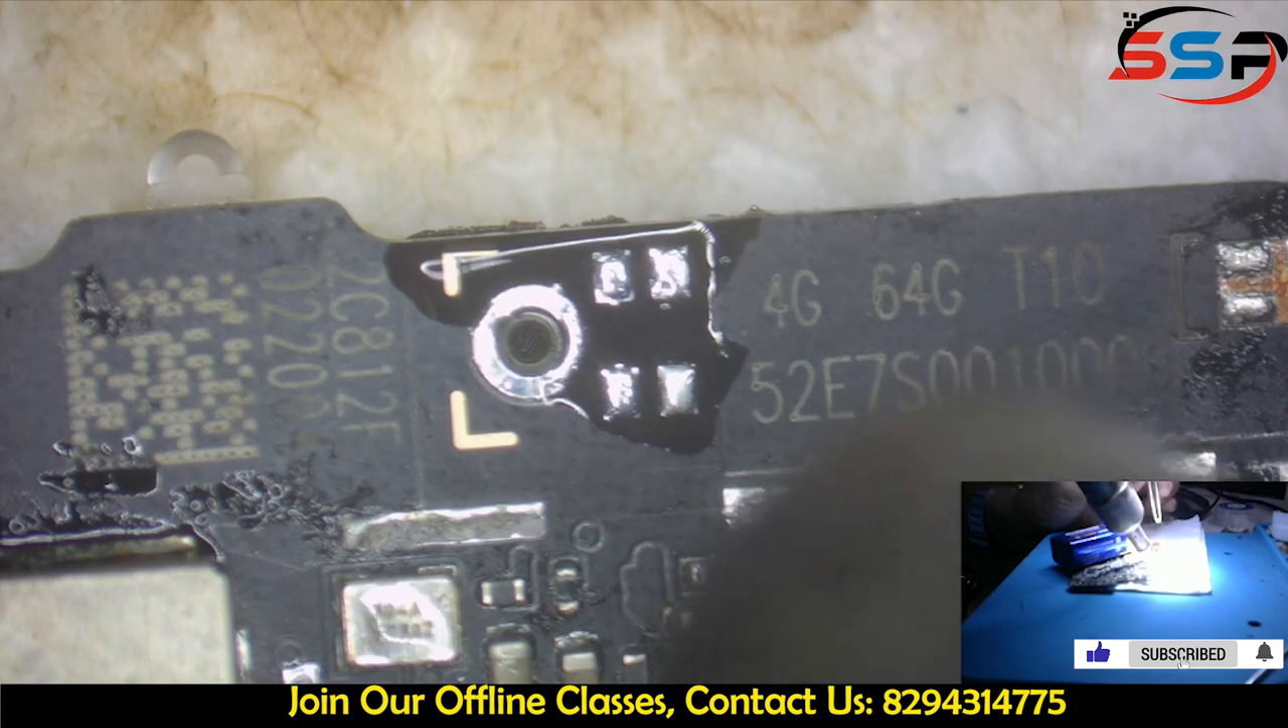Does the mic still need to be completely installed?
Yes.